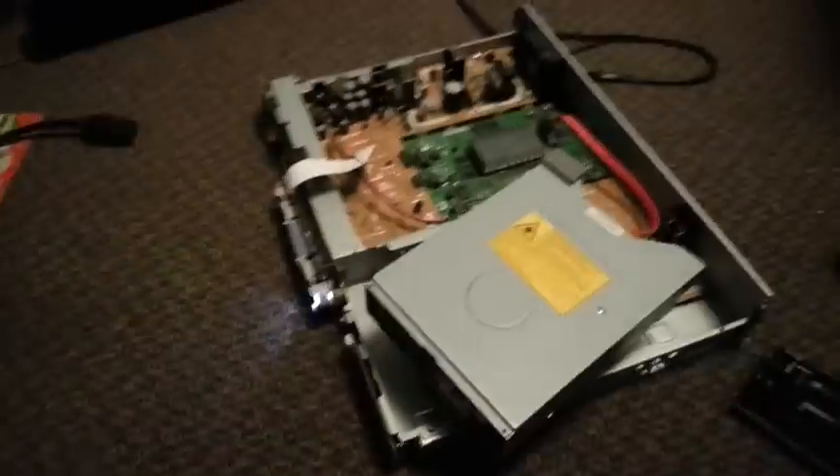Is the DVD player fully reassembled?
No.